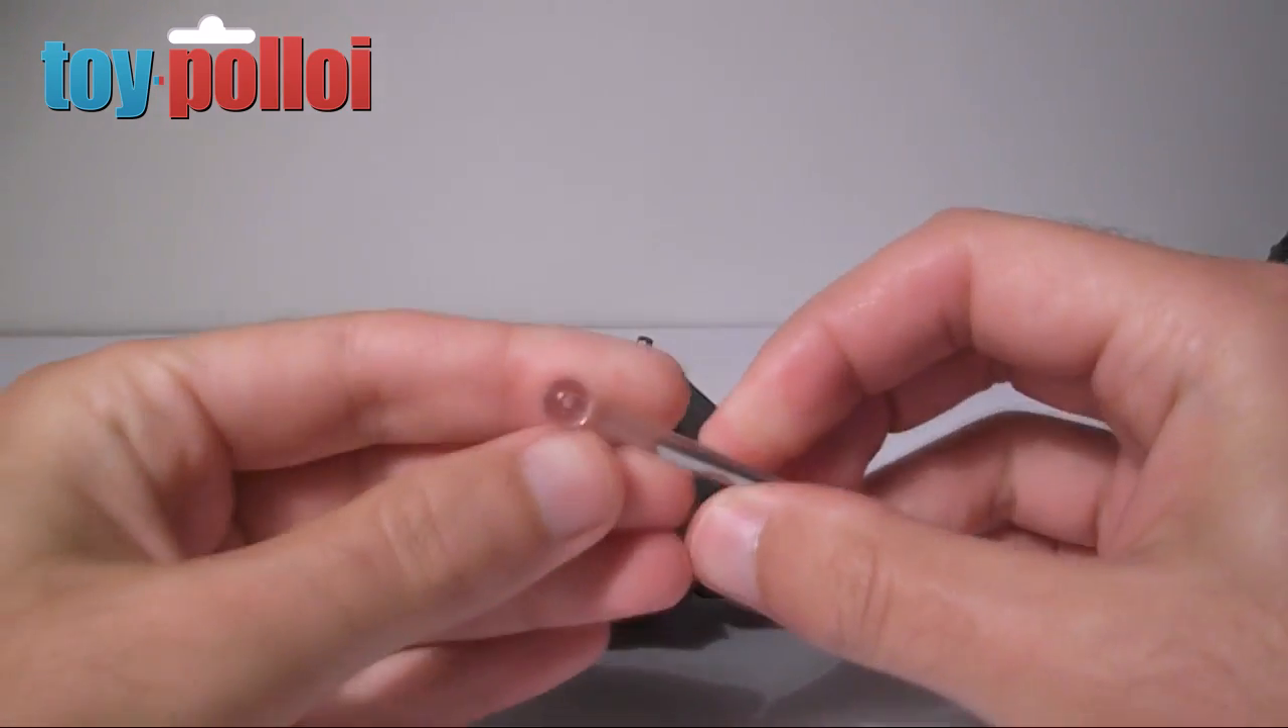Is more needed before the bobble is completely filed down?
Yes.